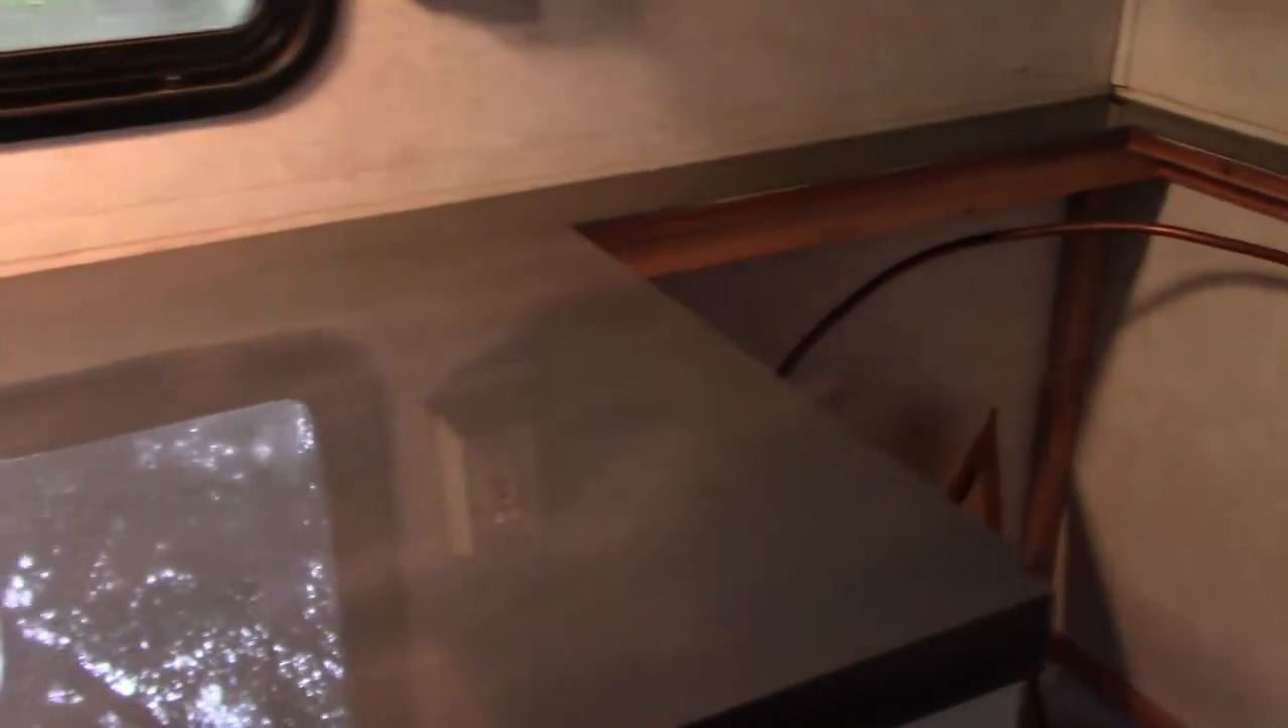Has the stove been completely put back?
No.